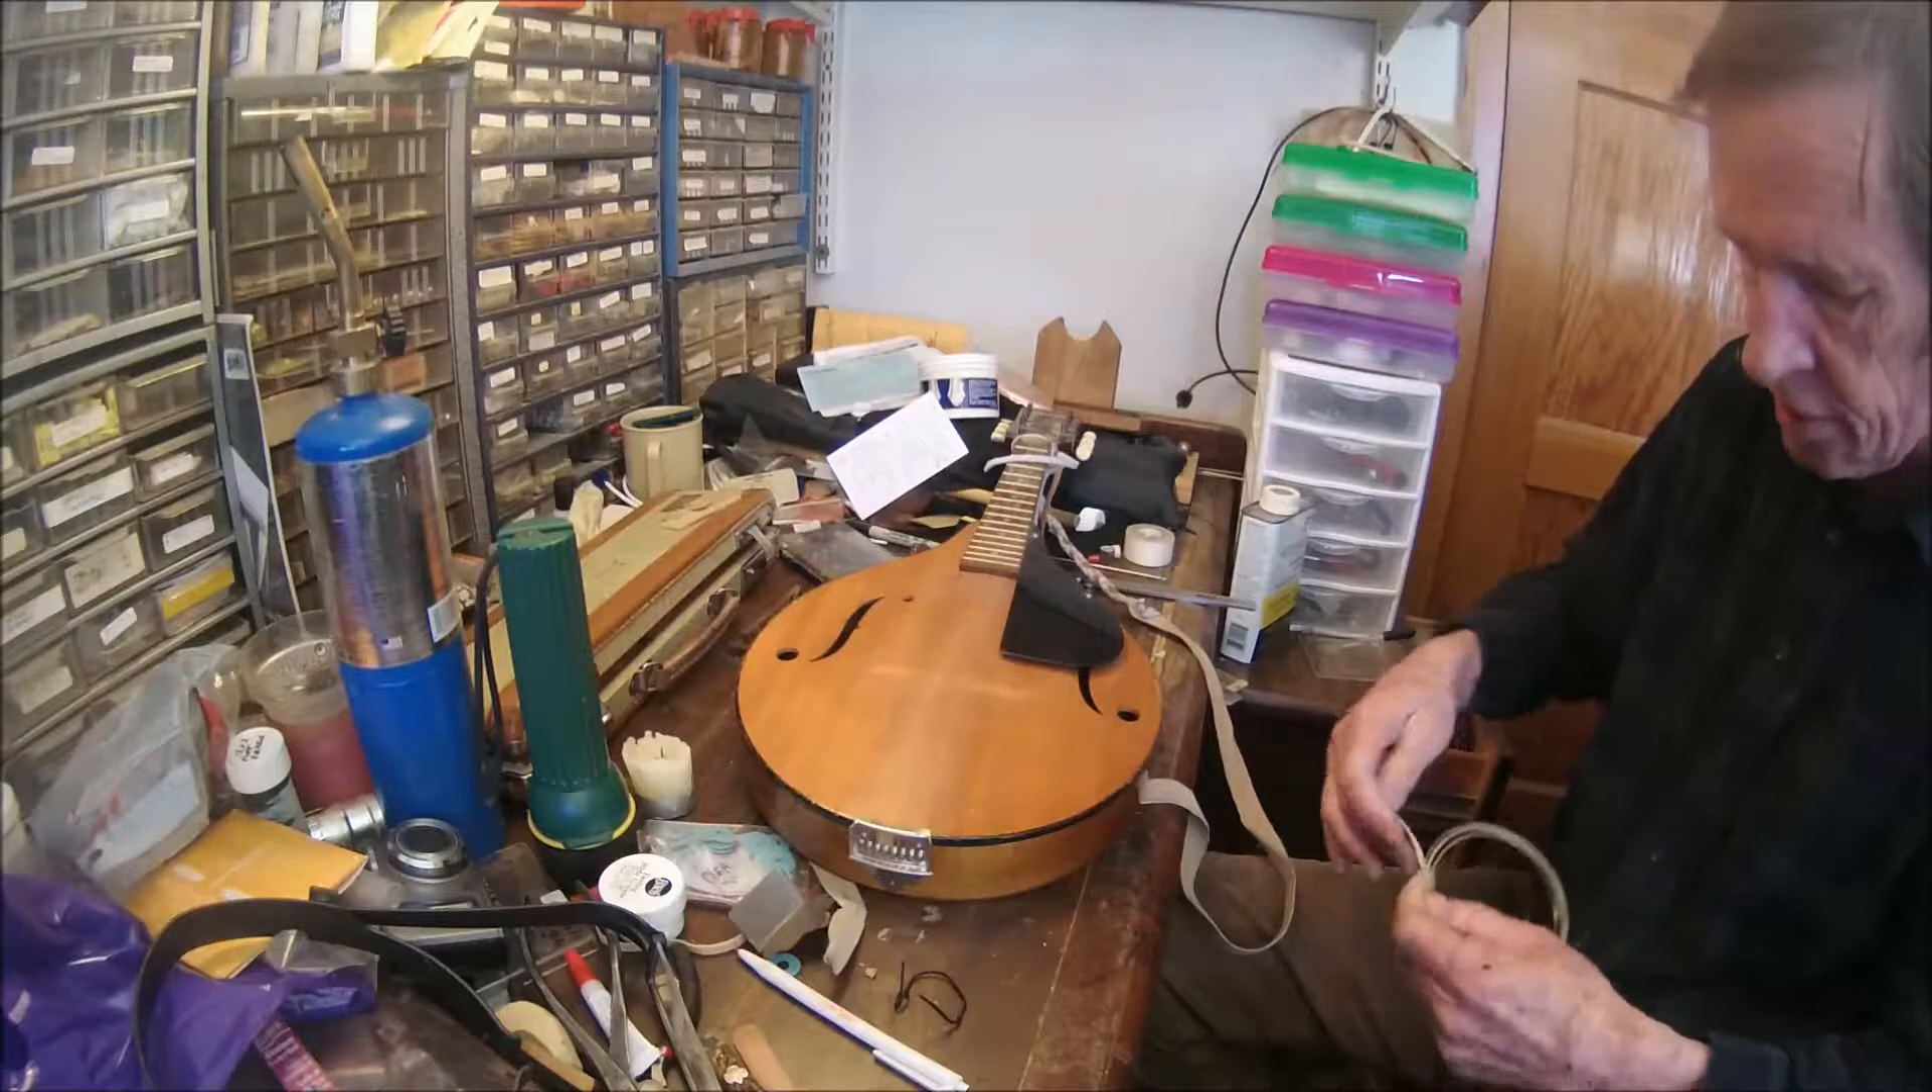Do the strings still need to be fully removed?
No.